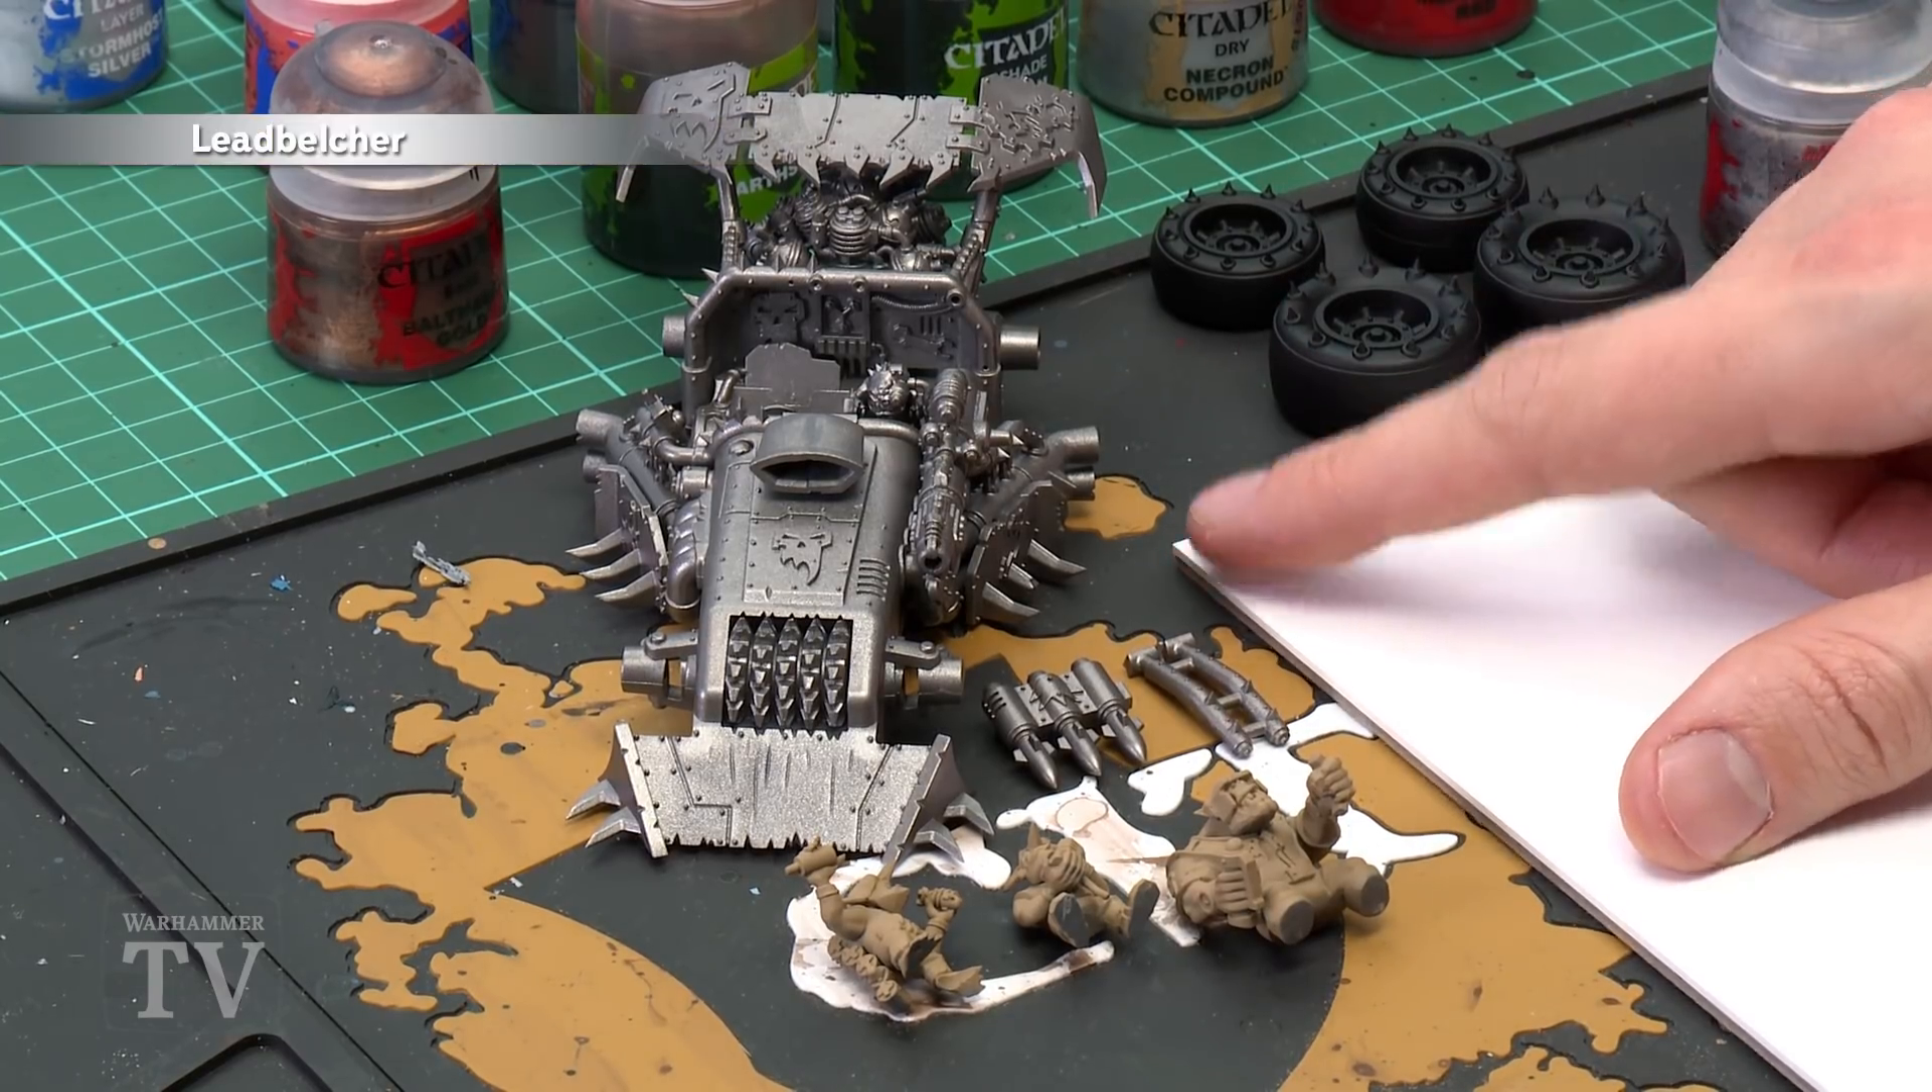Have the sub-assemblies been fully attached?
No.